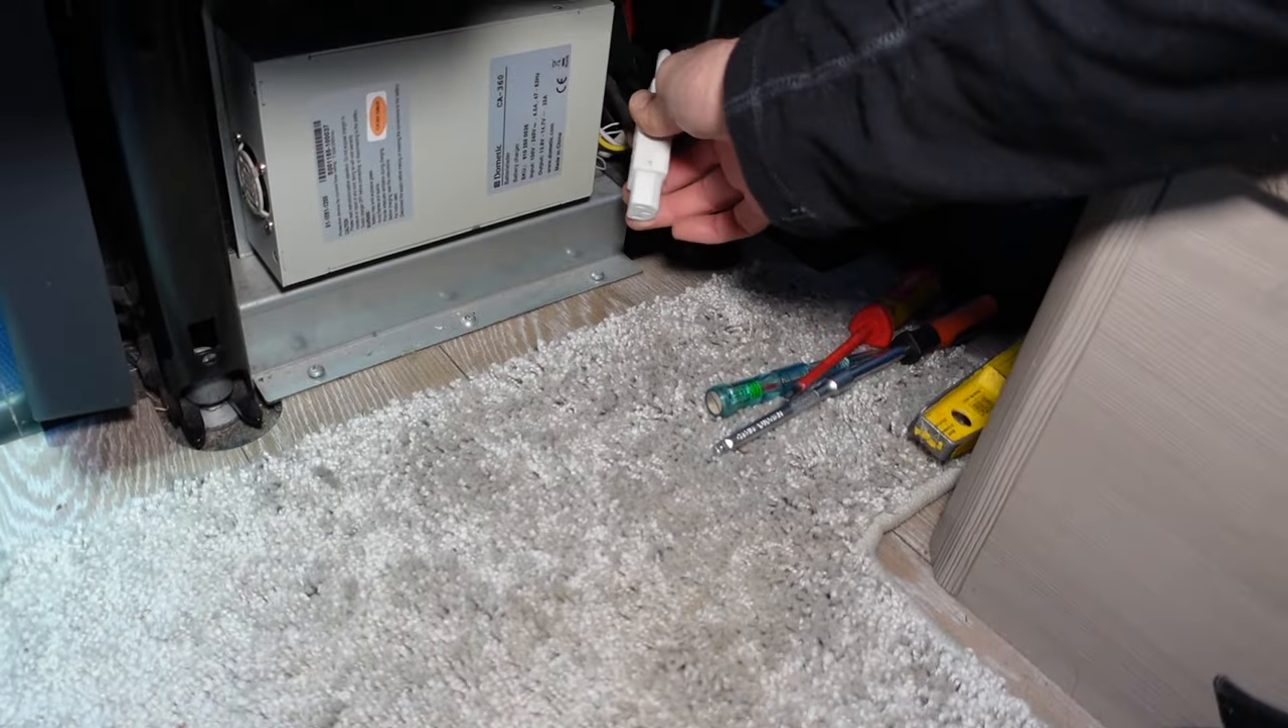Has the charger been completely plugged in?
No.